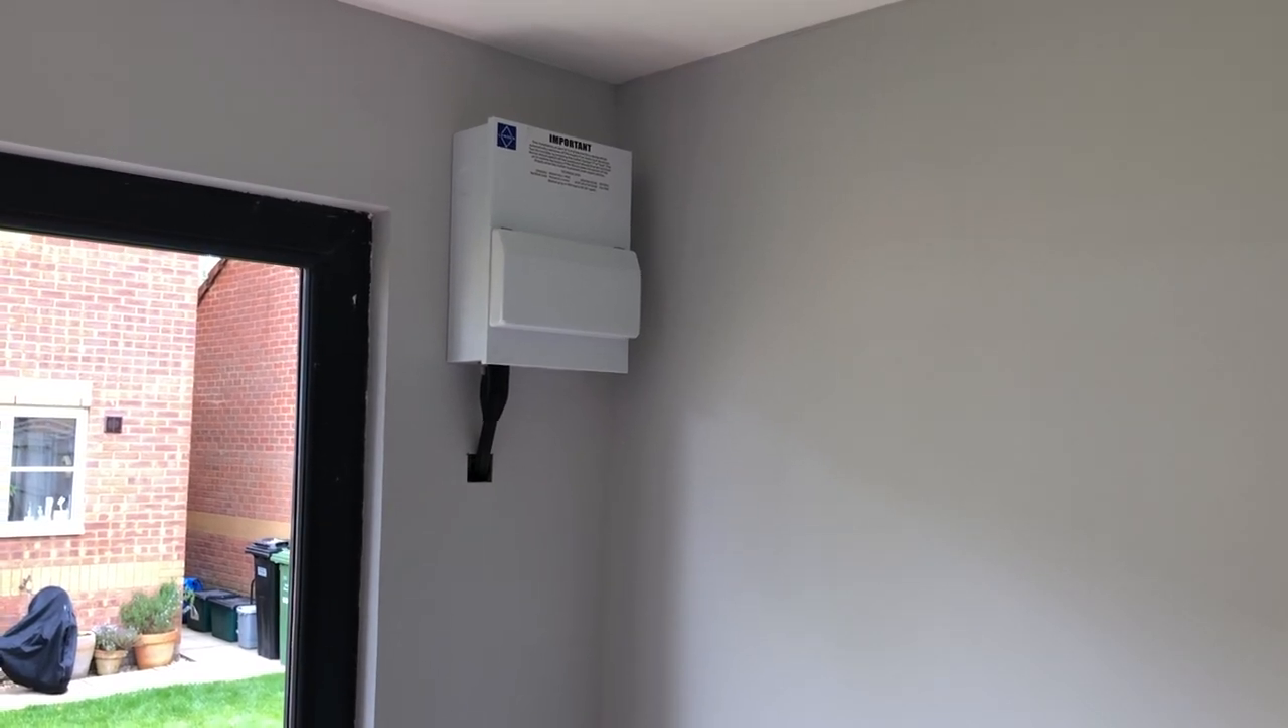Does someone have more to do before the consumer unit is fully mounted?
No.